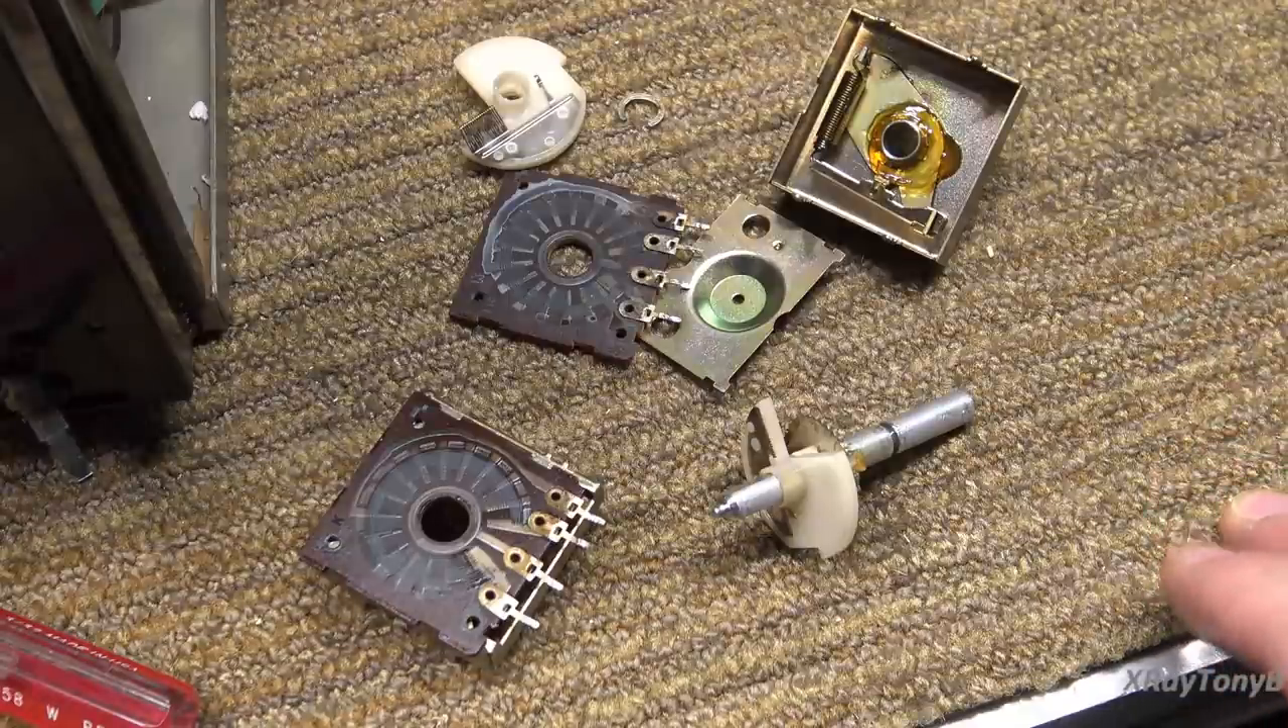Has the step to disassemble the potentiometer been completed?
Yes.